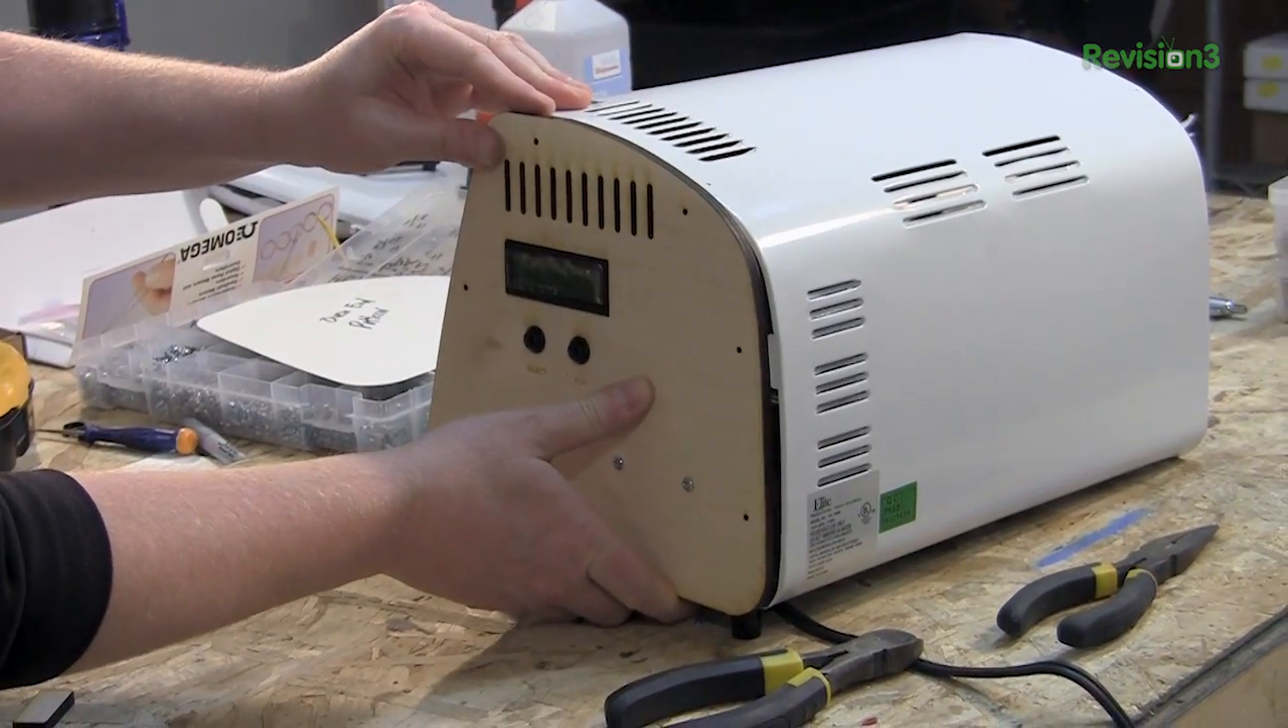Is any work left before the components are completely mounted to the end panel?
No.